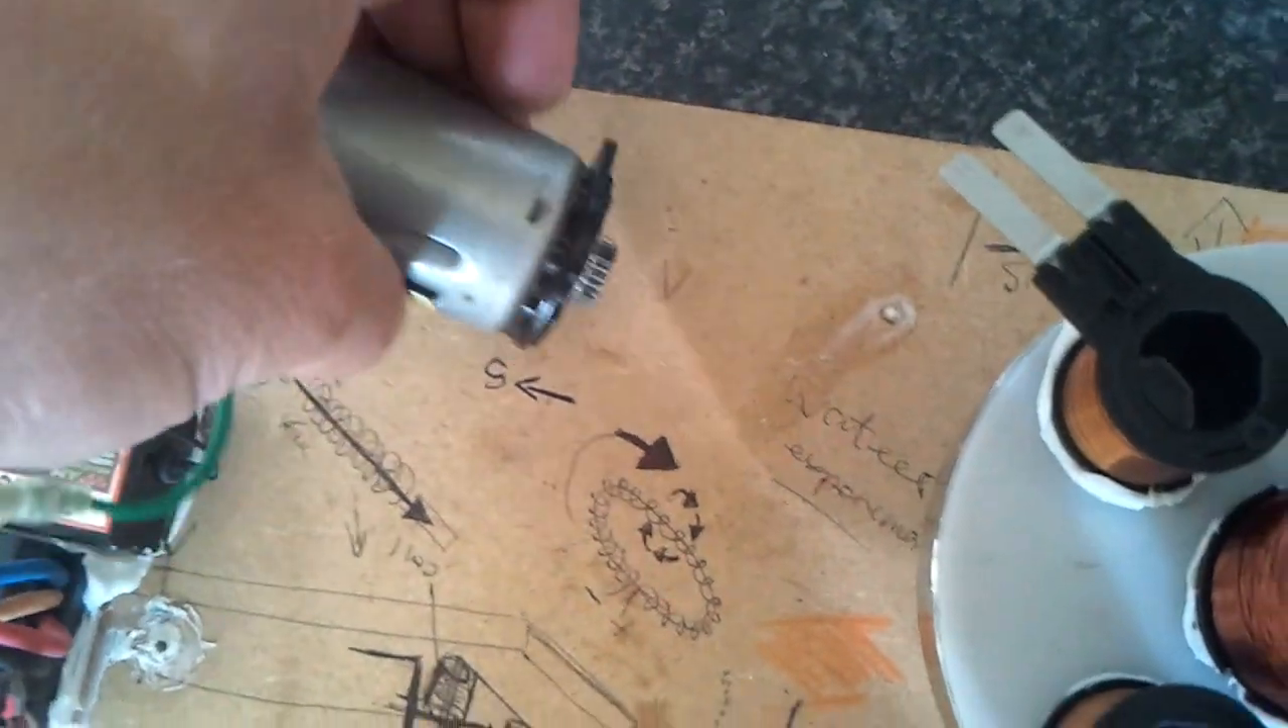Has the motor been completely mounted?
No.